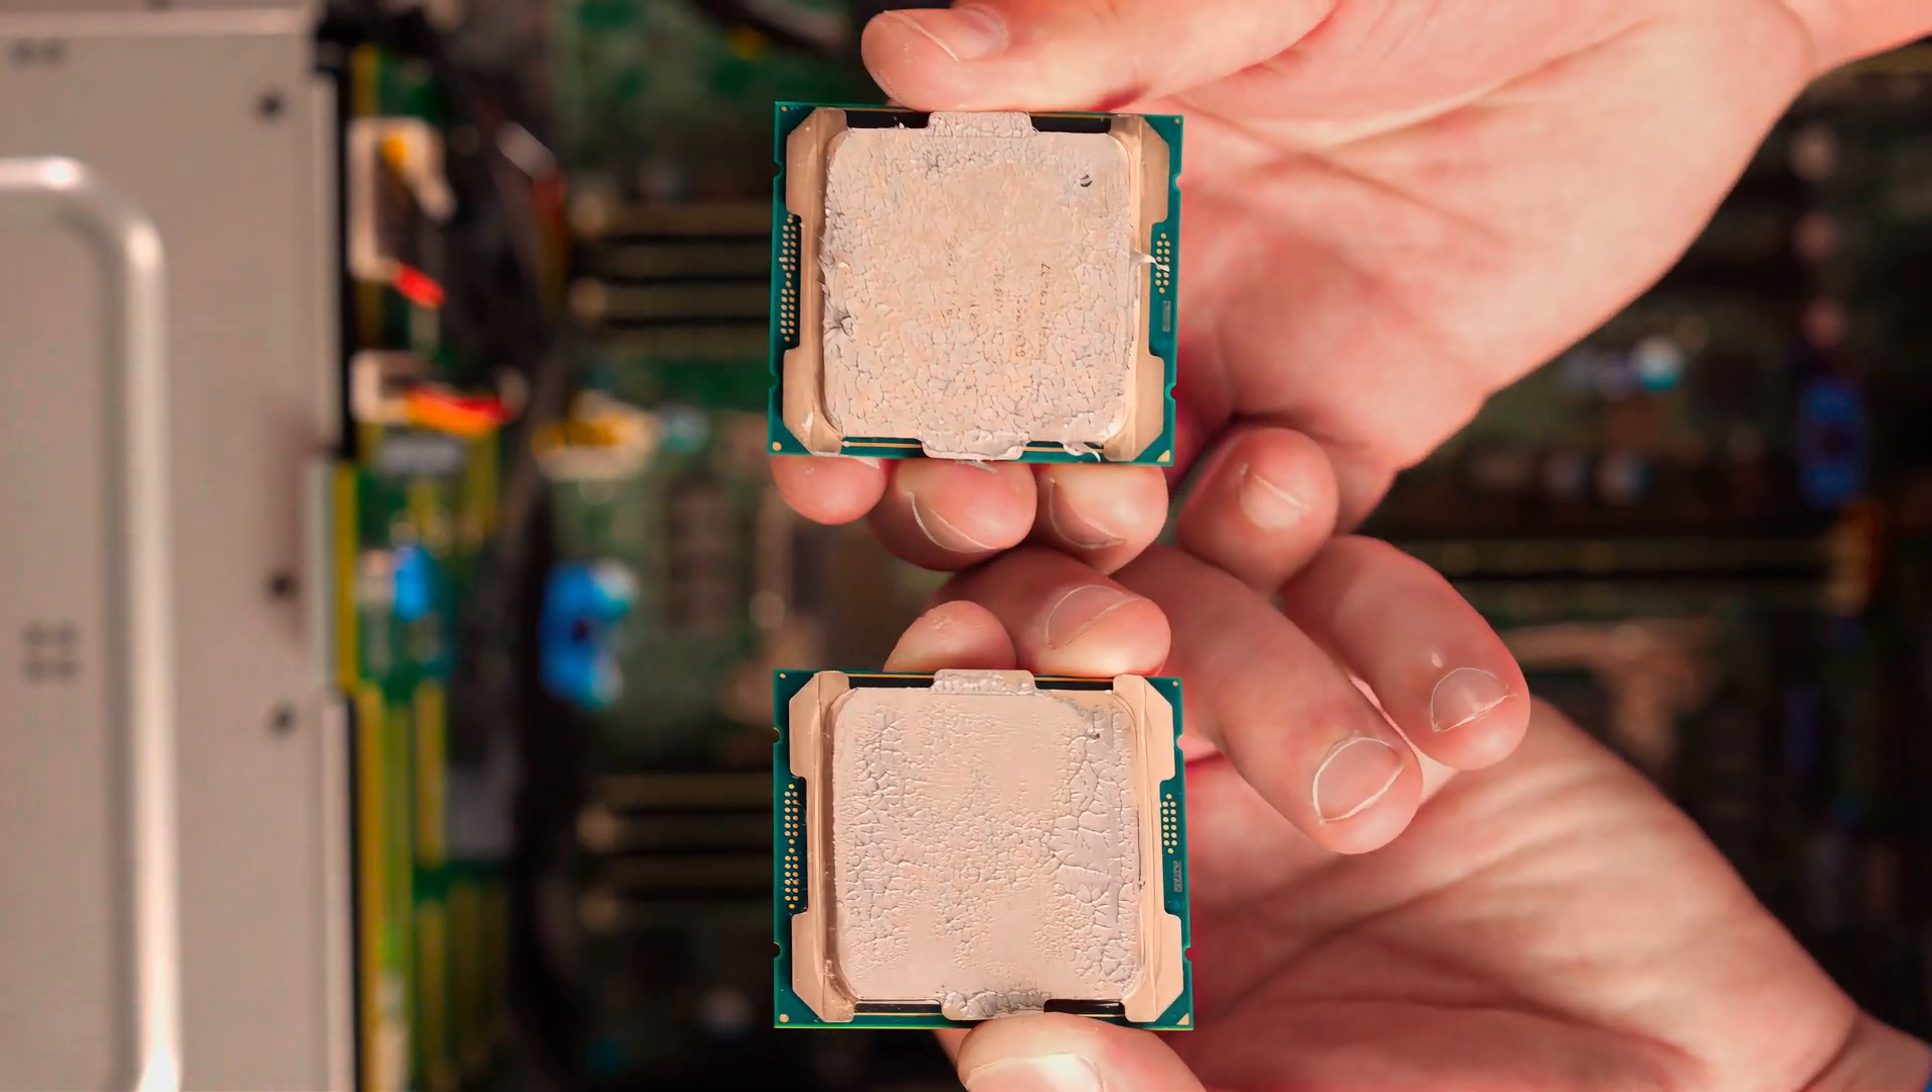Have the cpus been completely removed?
Yes.